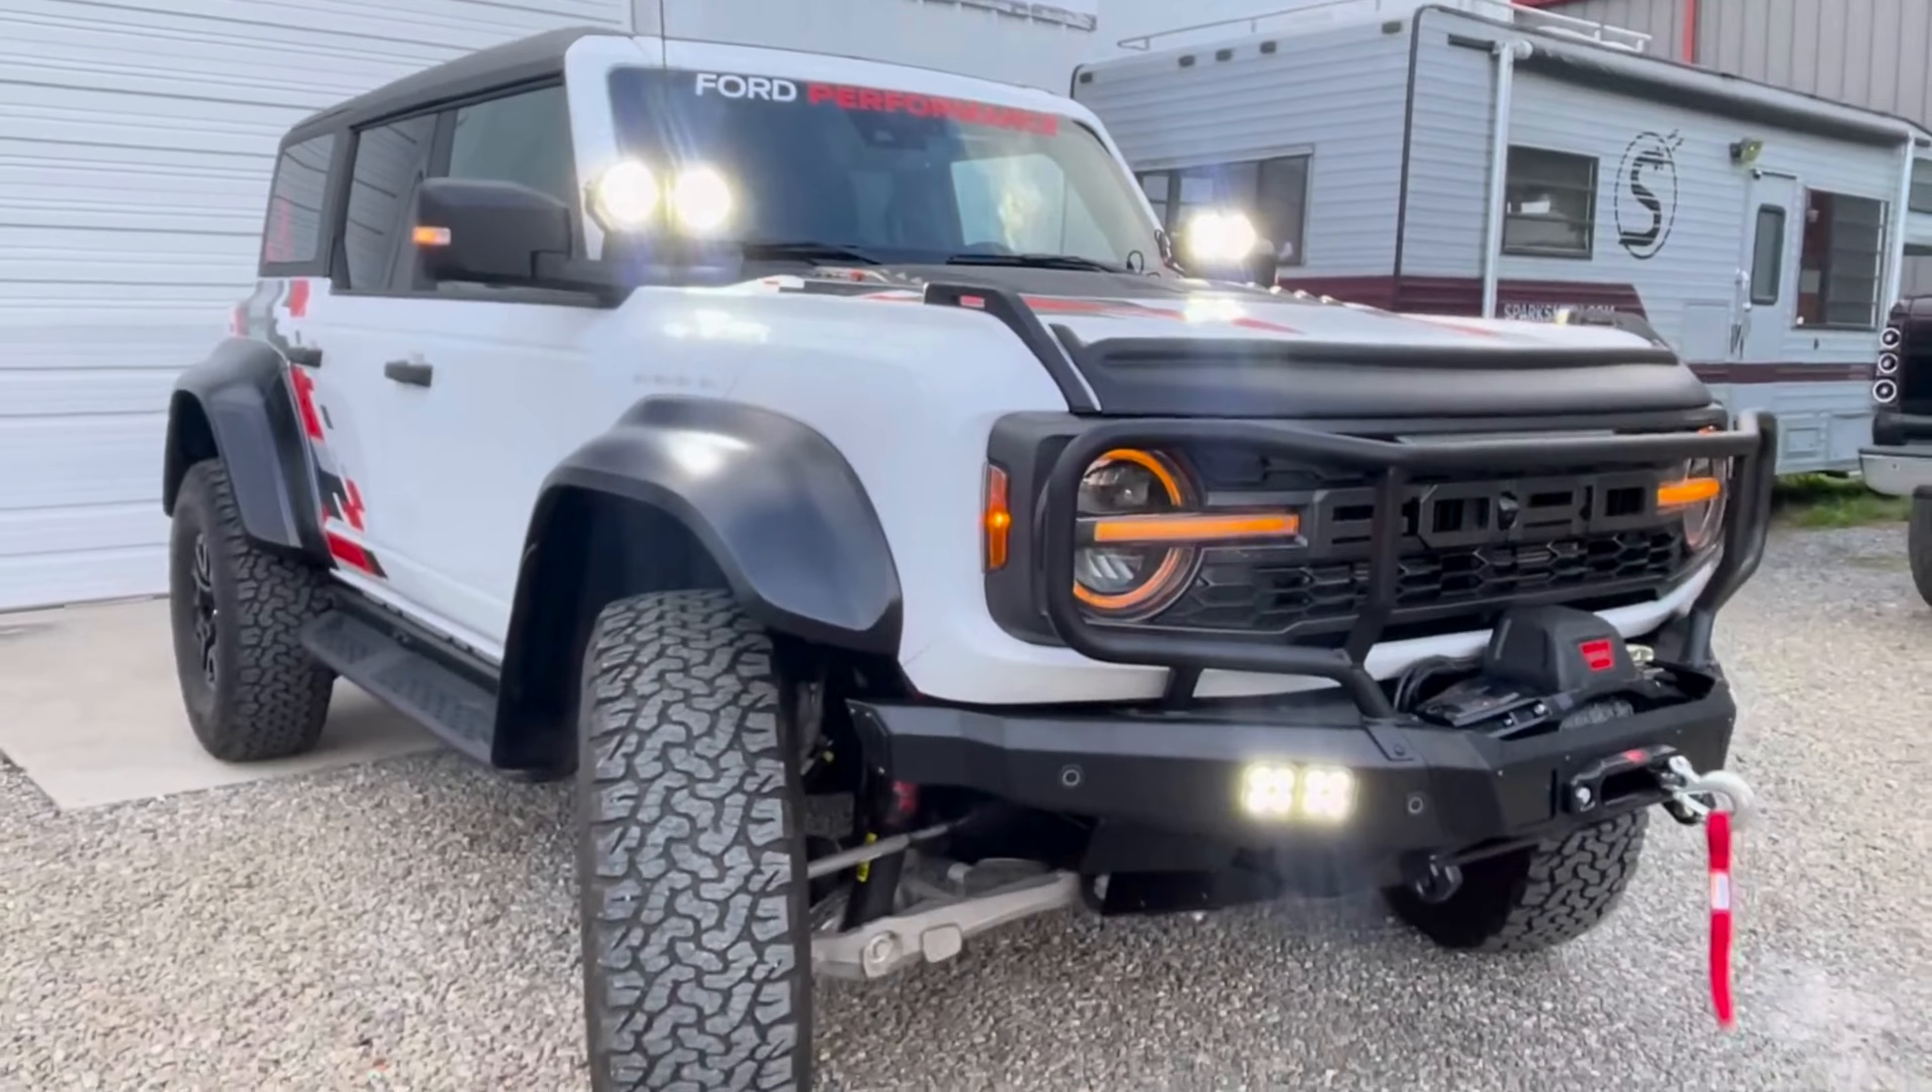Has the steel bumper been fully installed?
Yes.